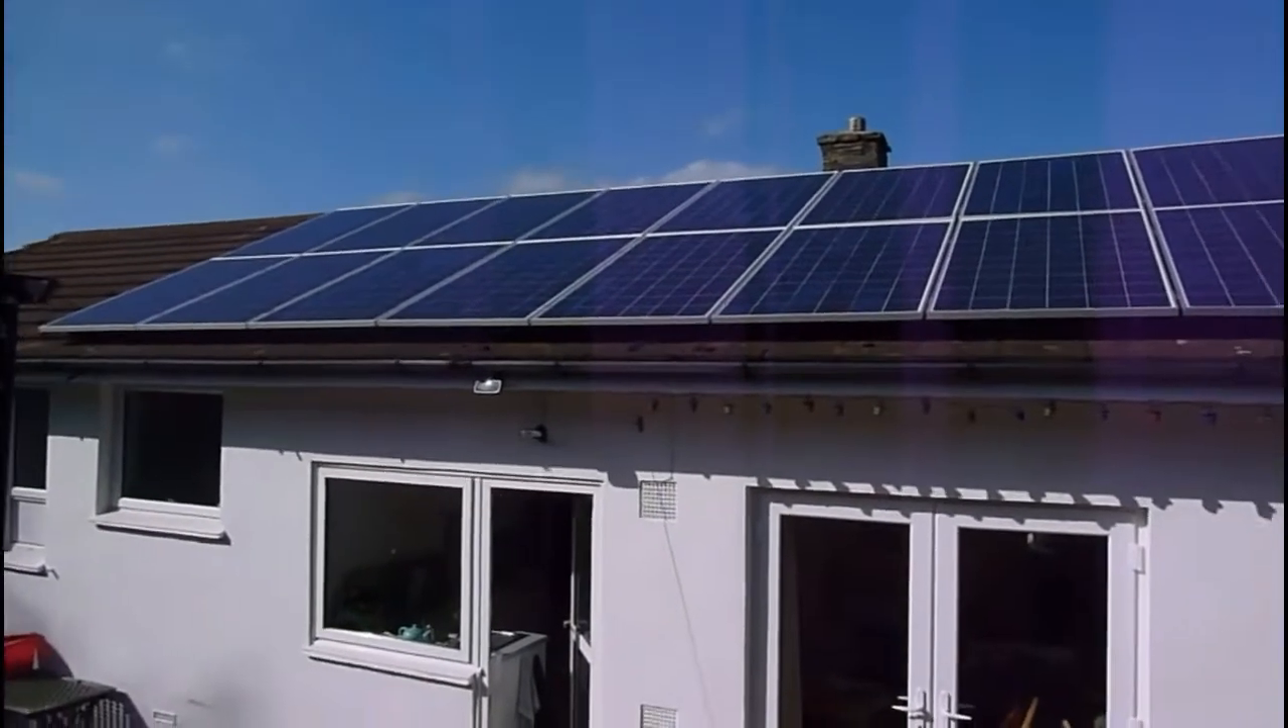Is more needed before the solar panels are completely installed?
No.